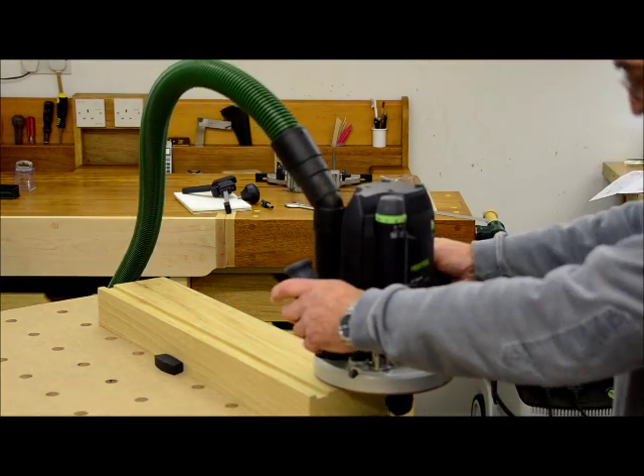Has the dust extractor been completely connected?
Yes.